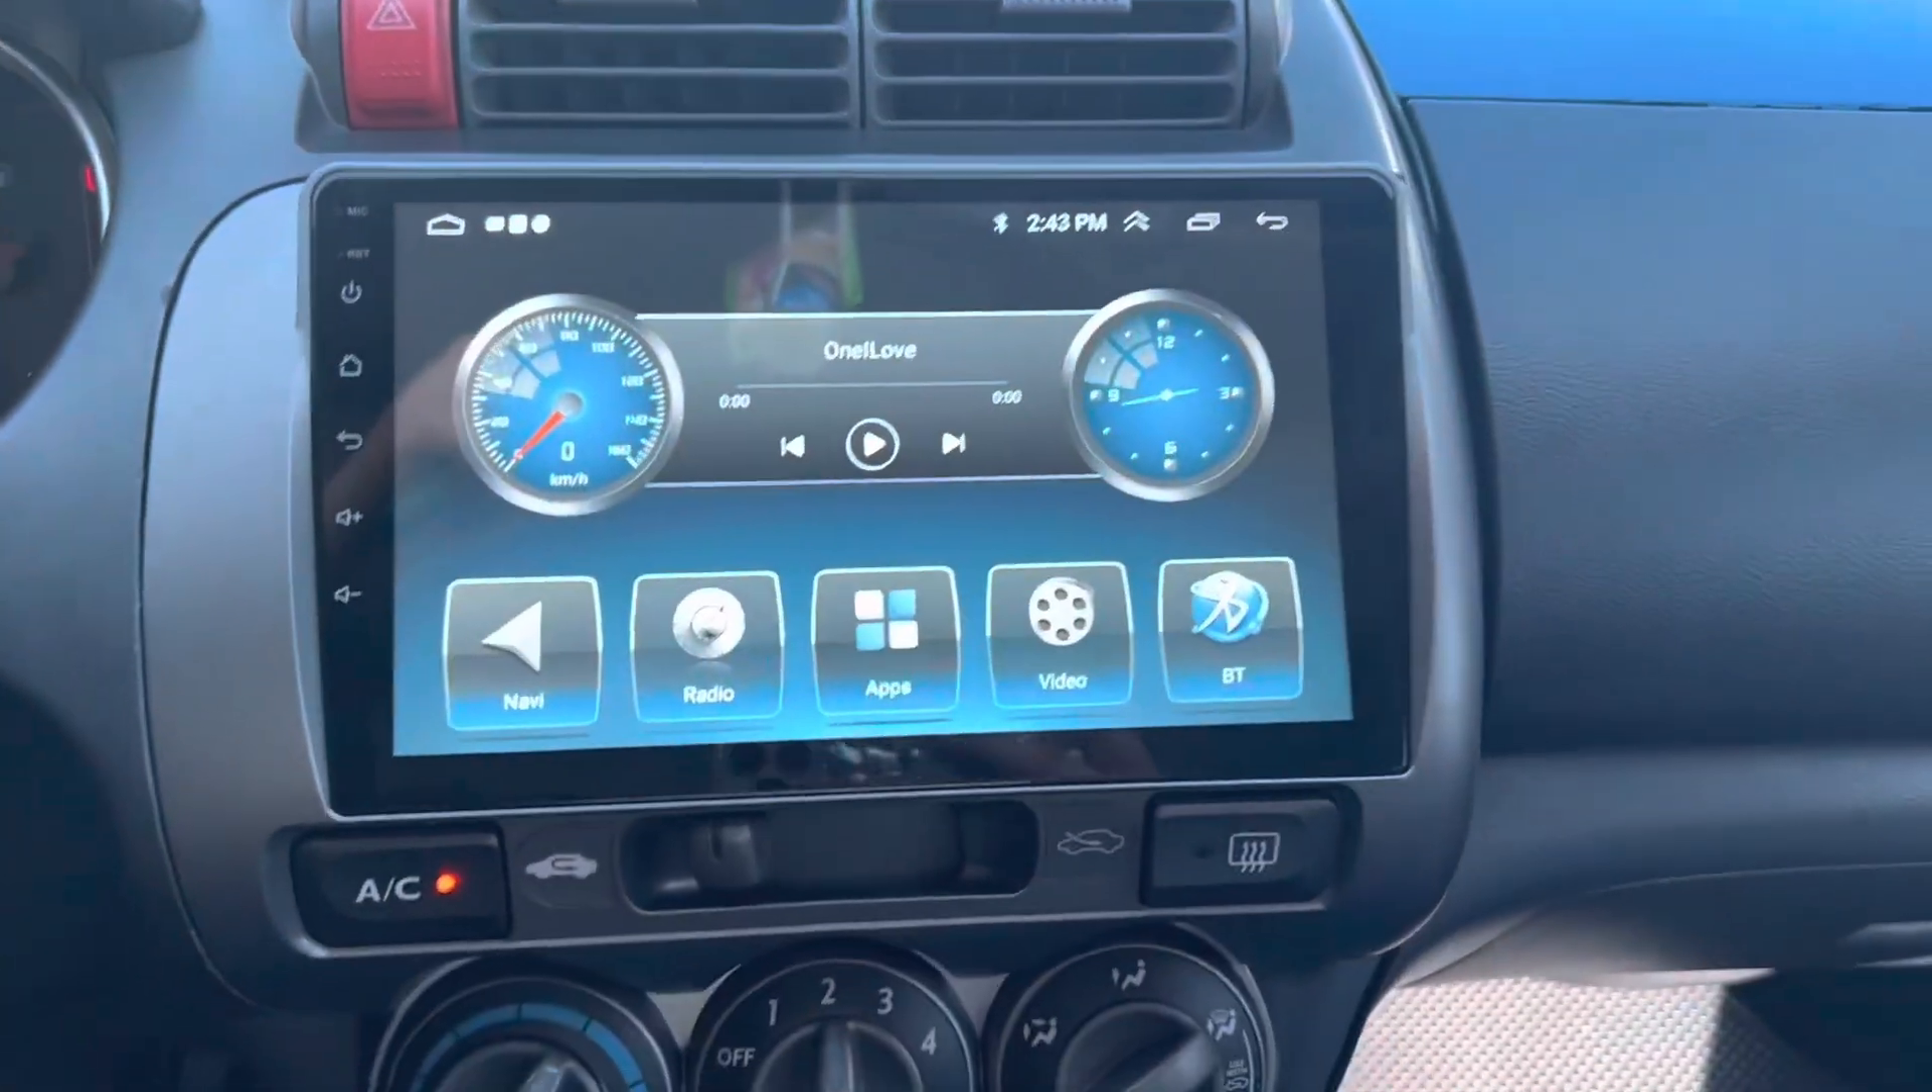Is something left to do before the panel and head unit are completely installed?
No.